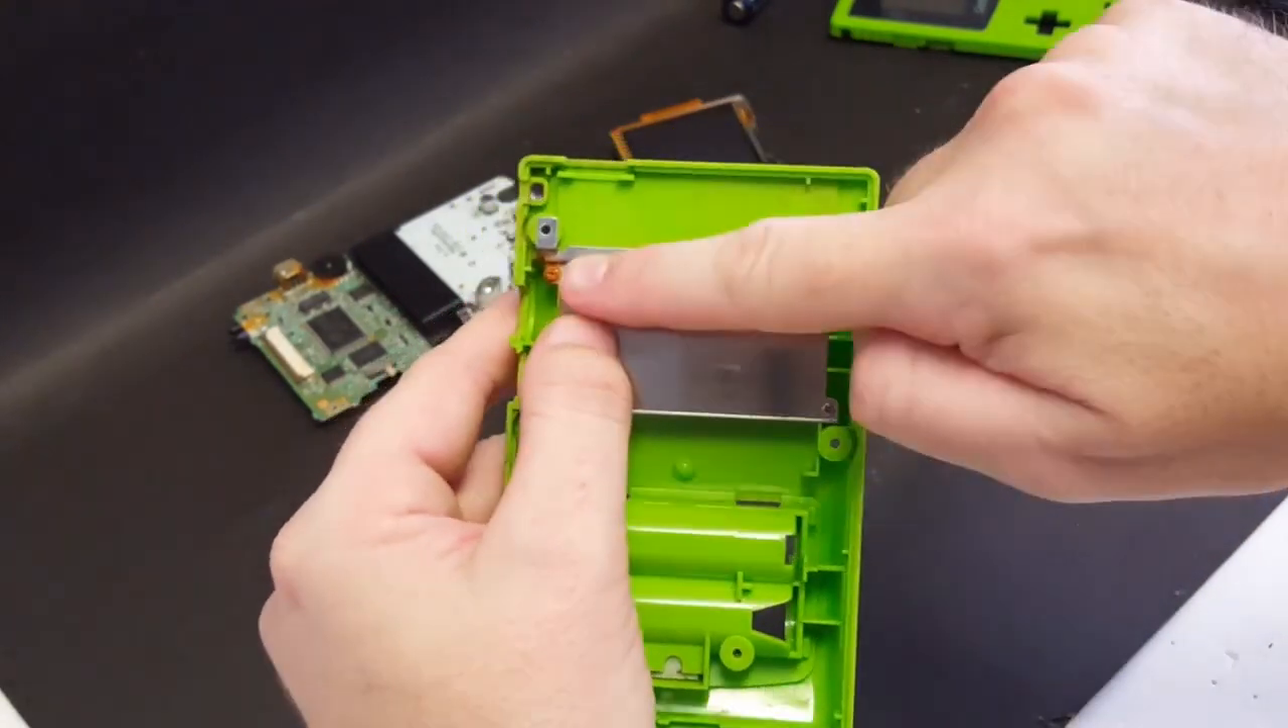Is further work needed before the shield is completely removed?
Yes.